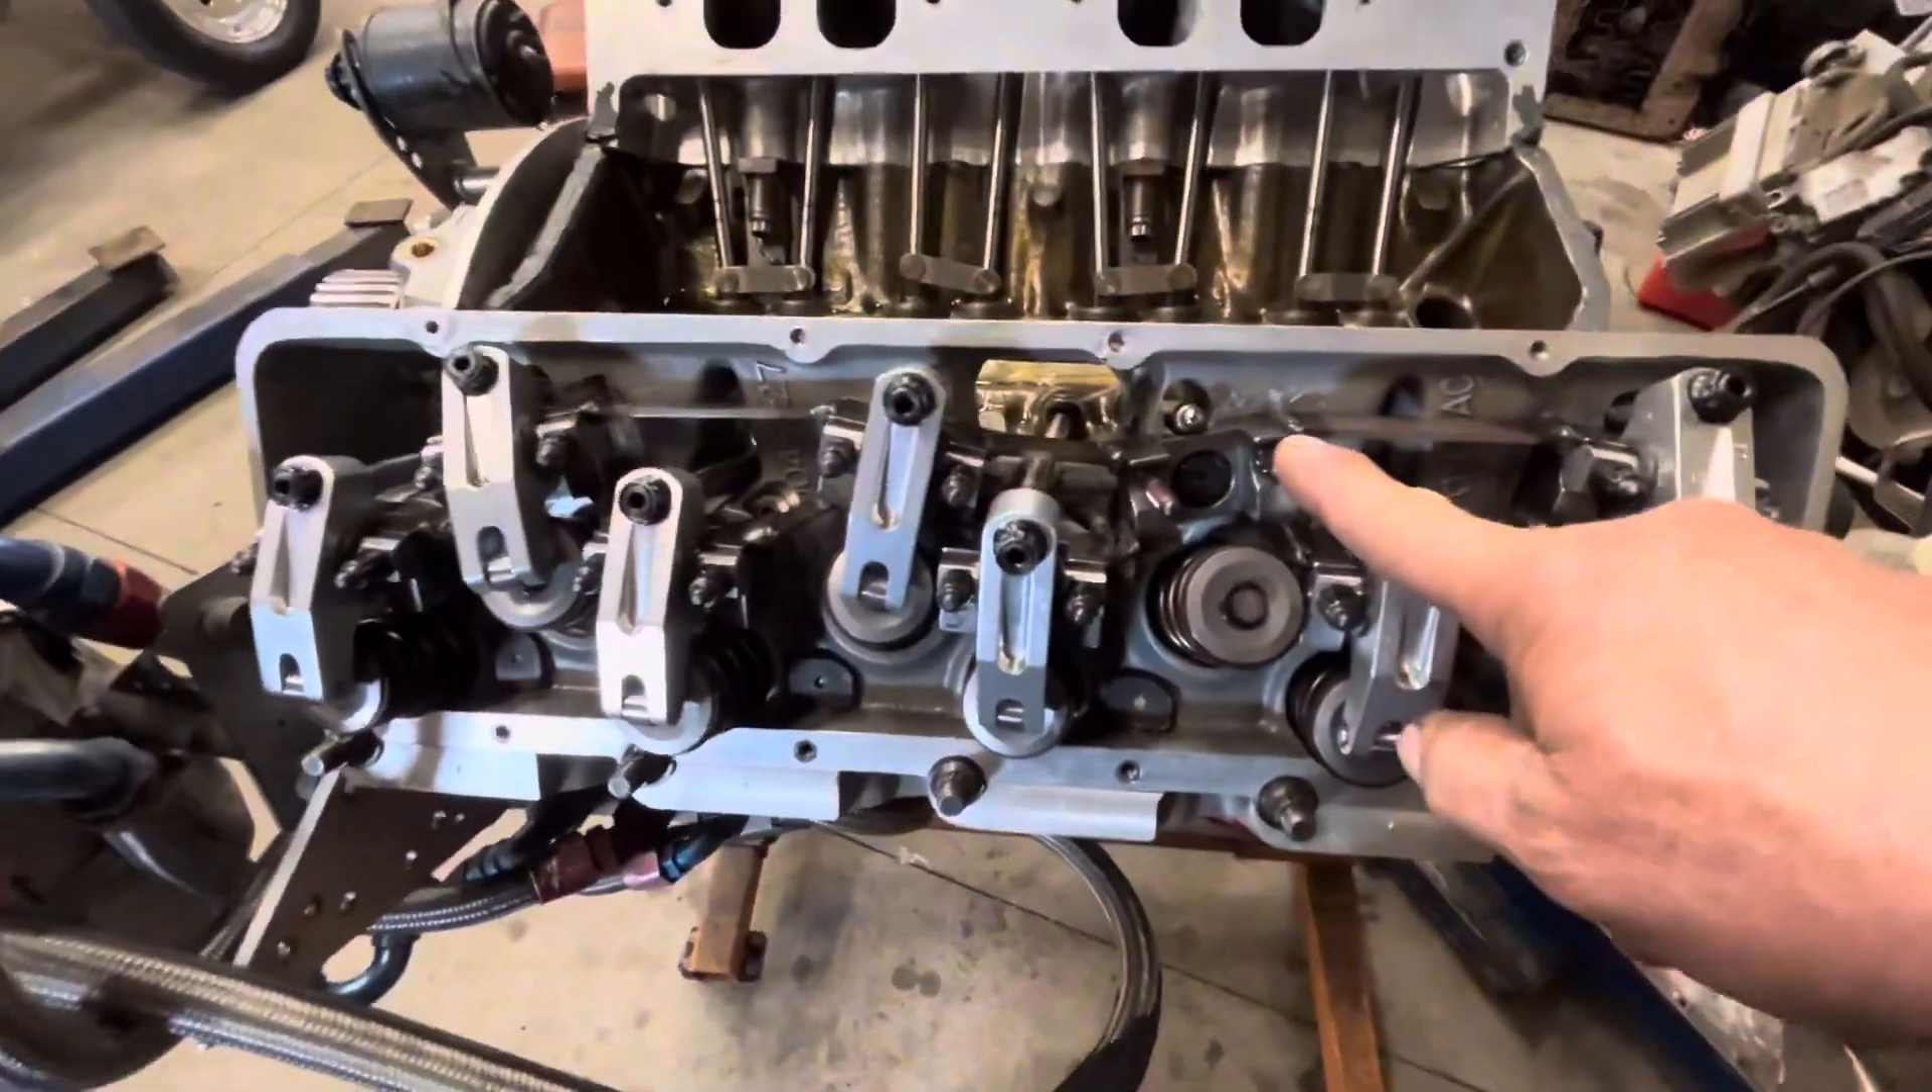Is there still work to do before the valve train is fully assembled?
Yes.